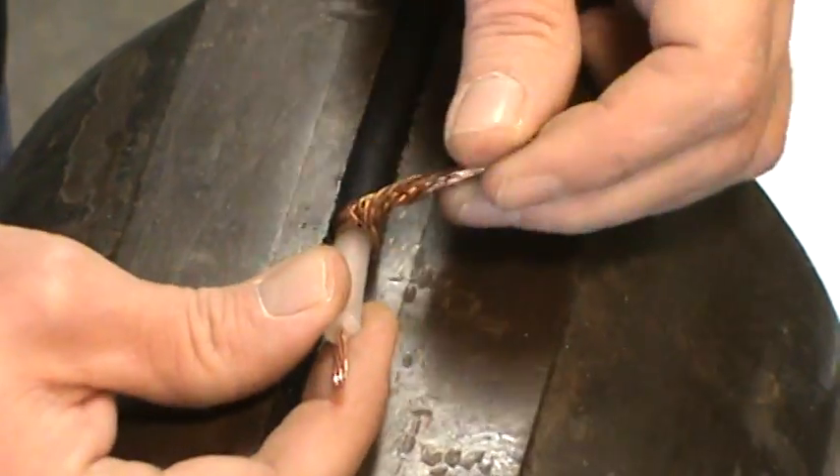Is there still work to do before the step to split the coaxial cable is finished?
No.